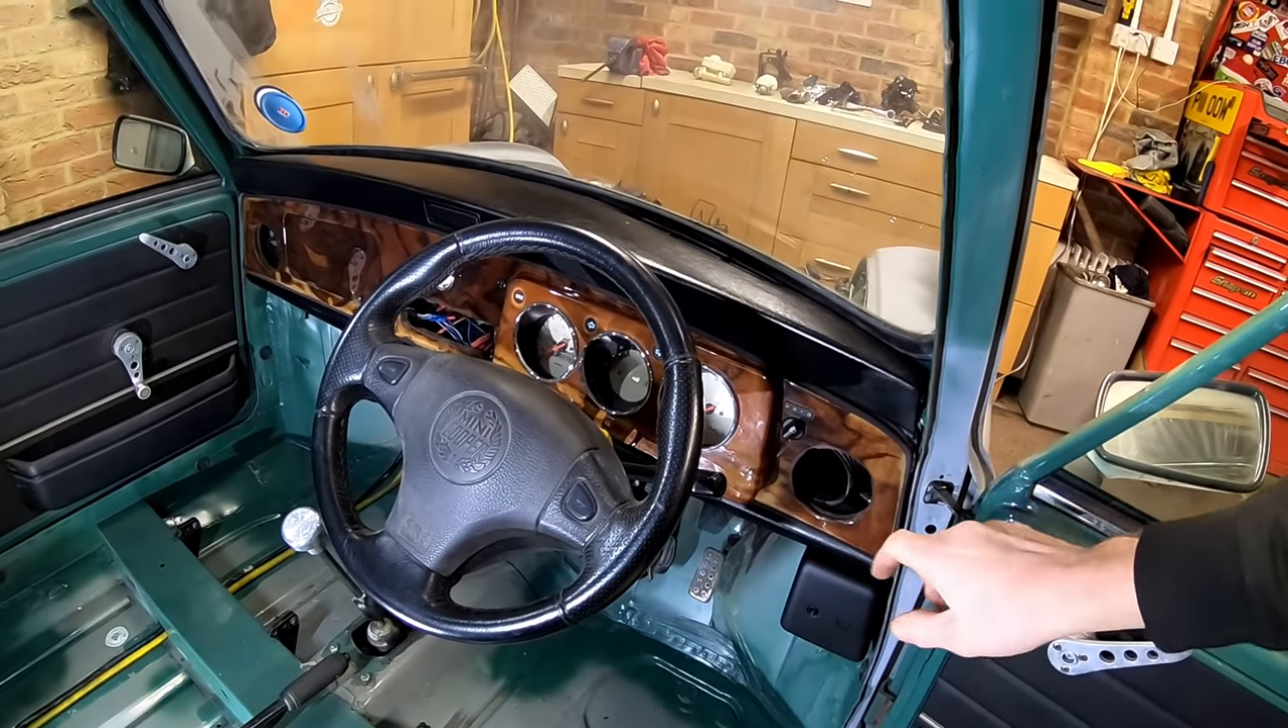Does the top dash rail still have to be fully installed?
No.